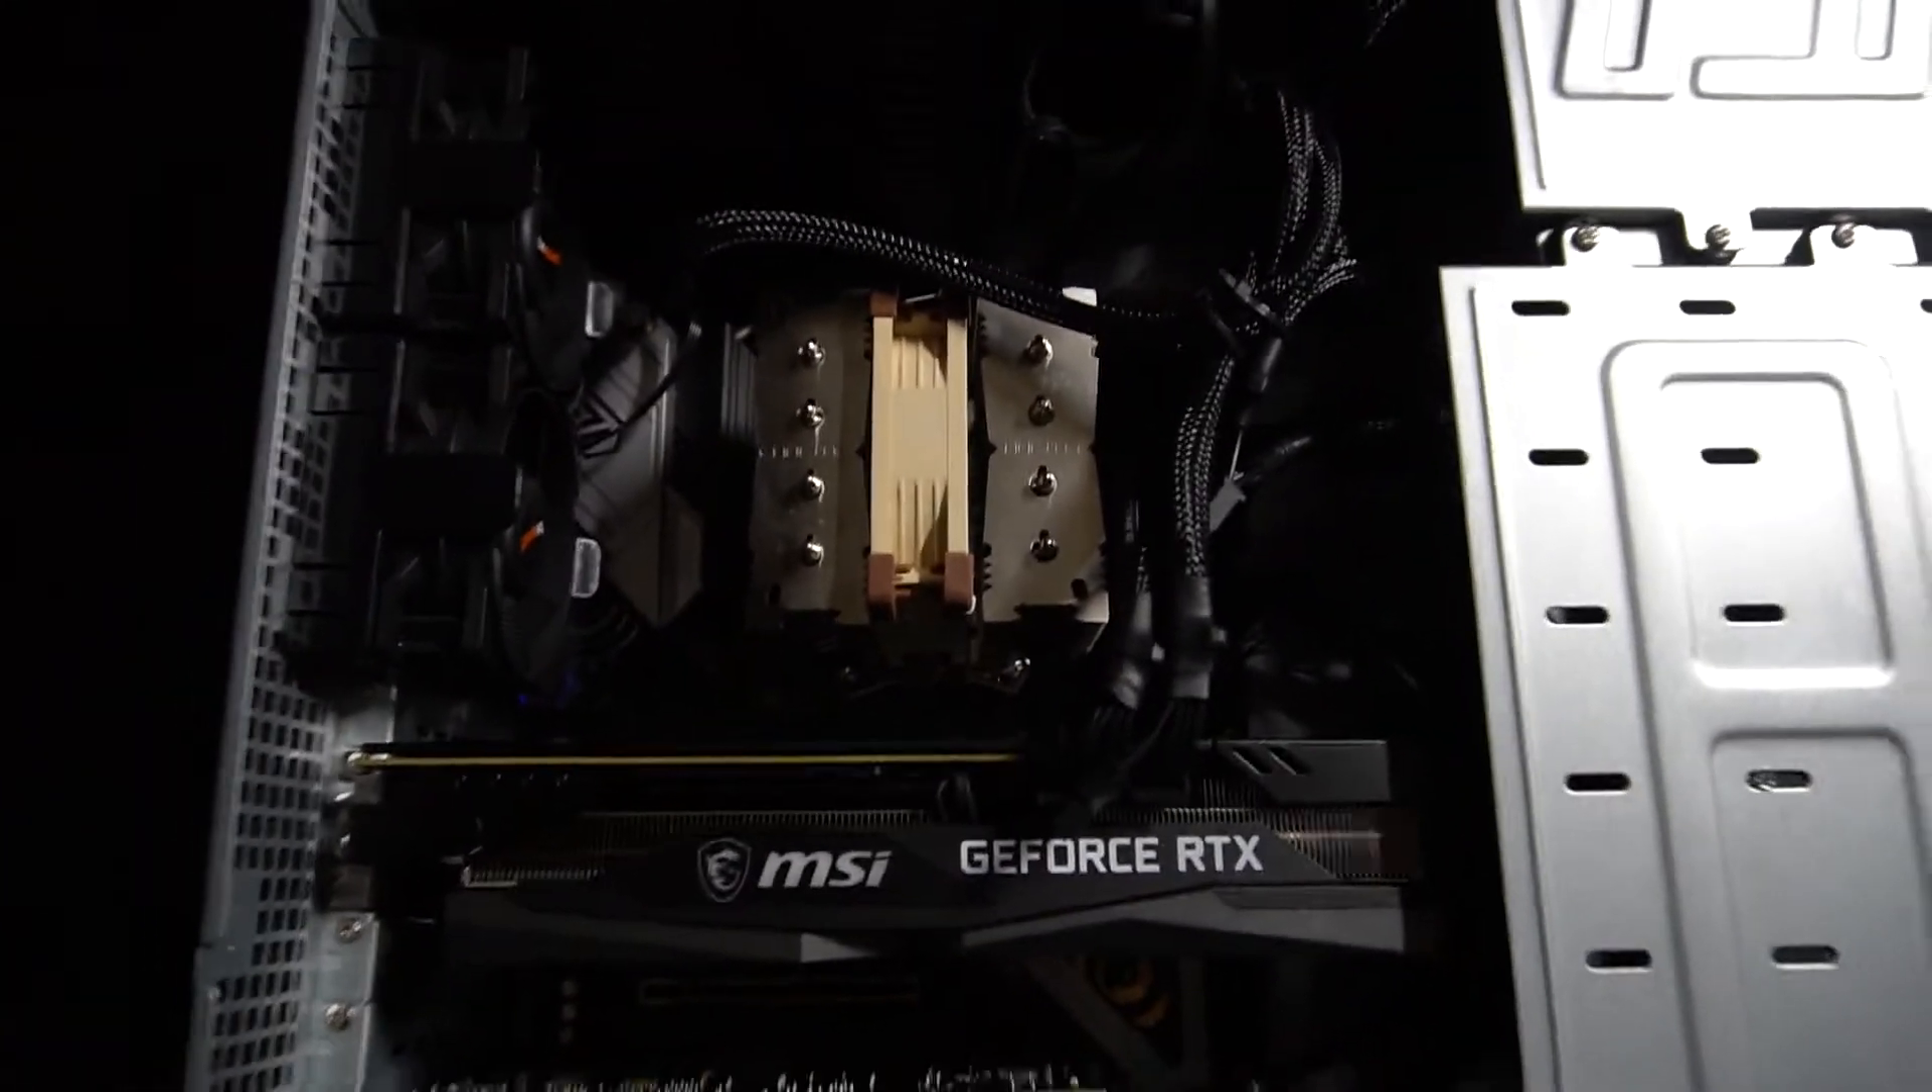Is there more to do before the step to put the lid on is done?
Yes.